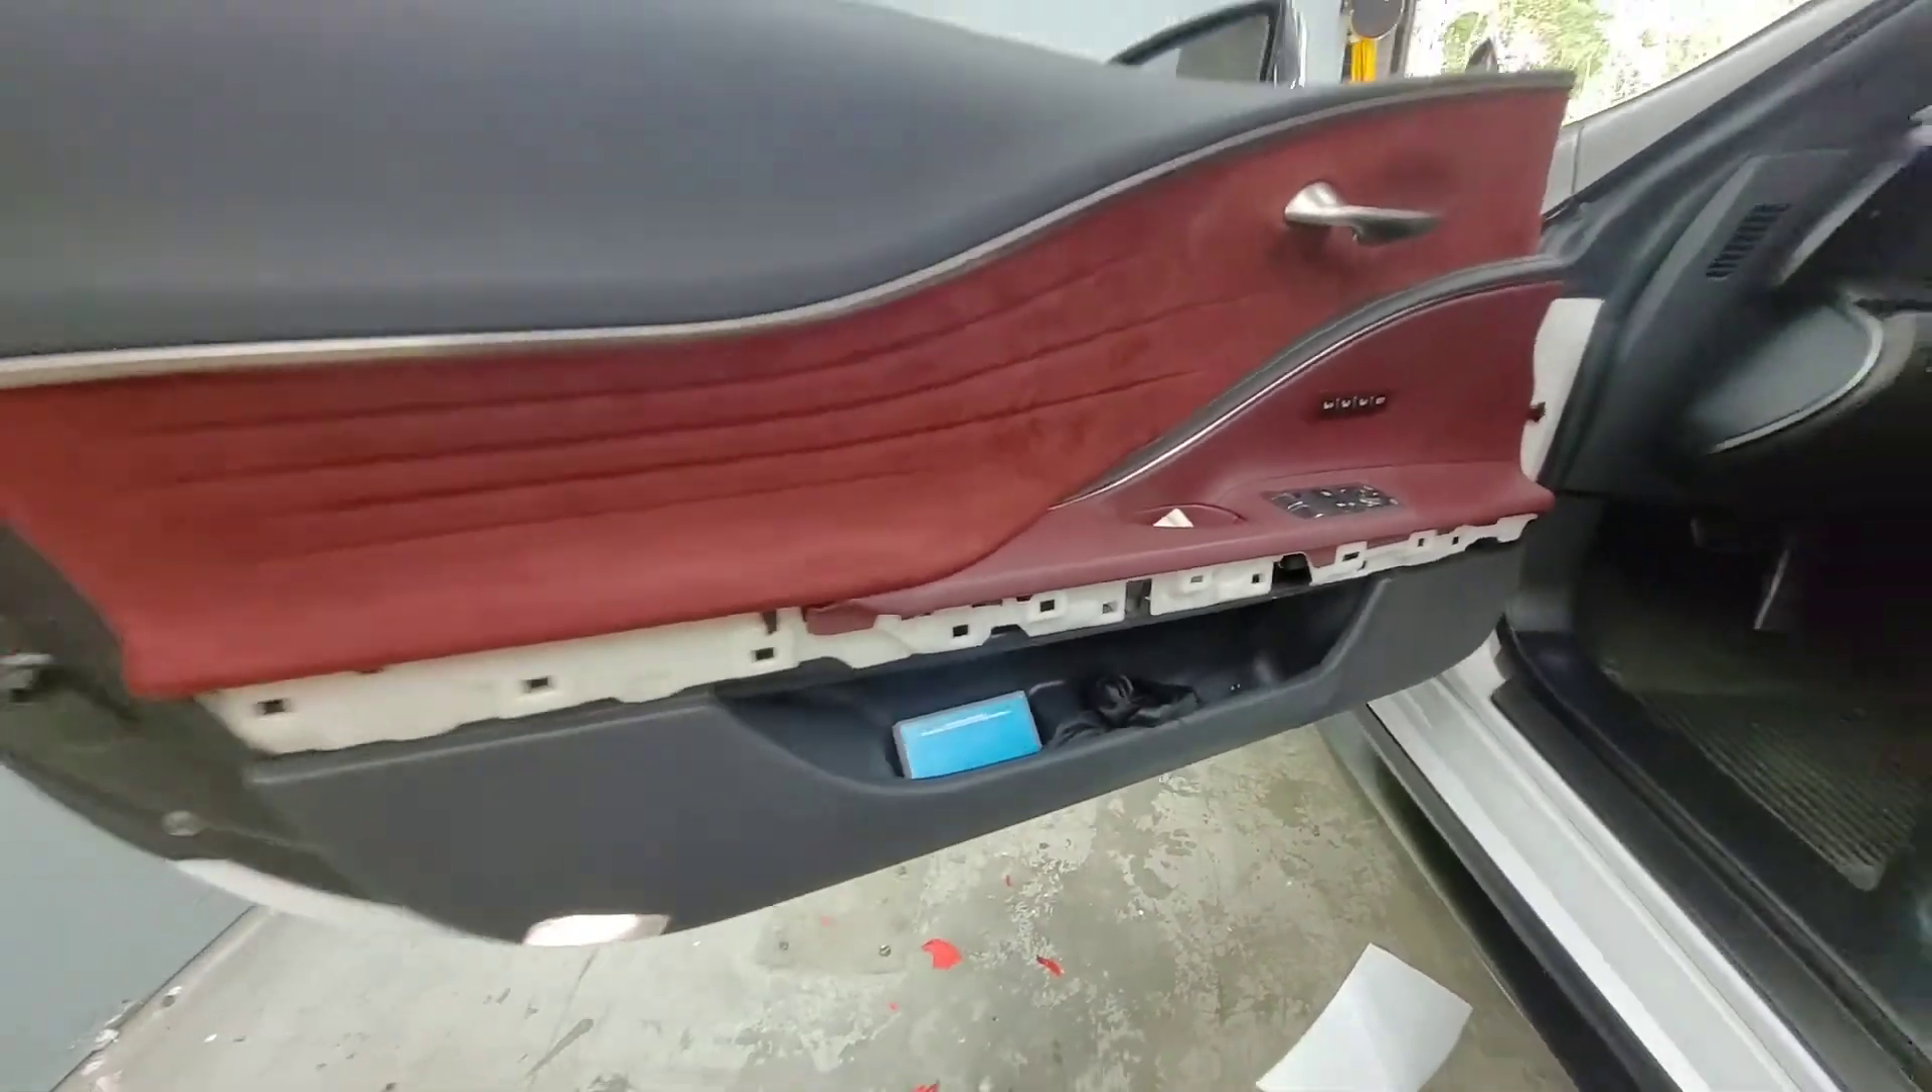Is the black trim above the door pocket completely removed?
Yes.